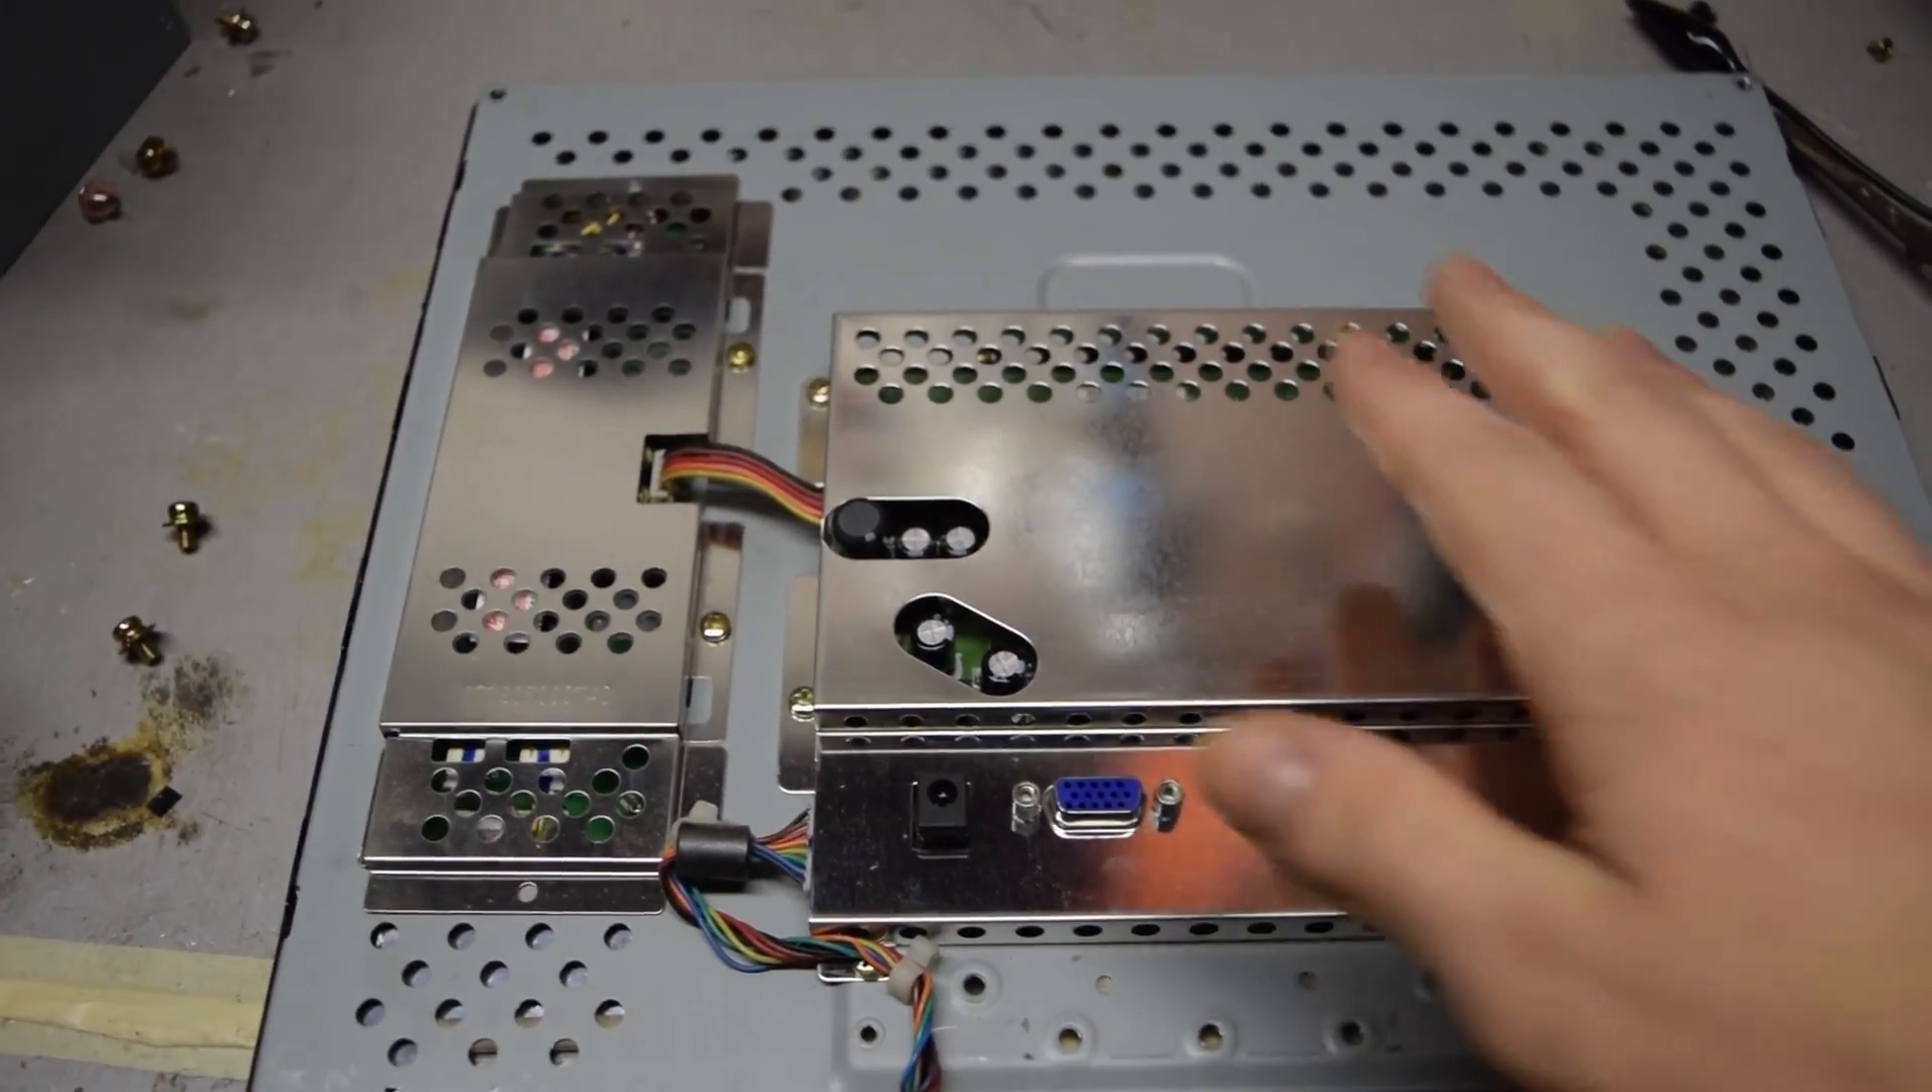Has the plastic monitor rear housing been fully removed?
Yes.